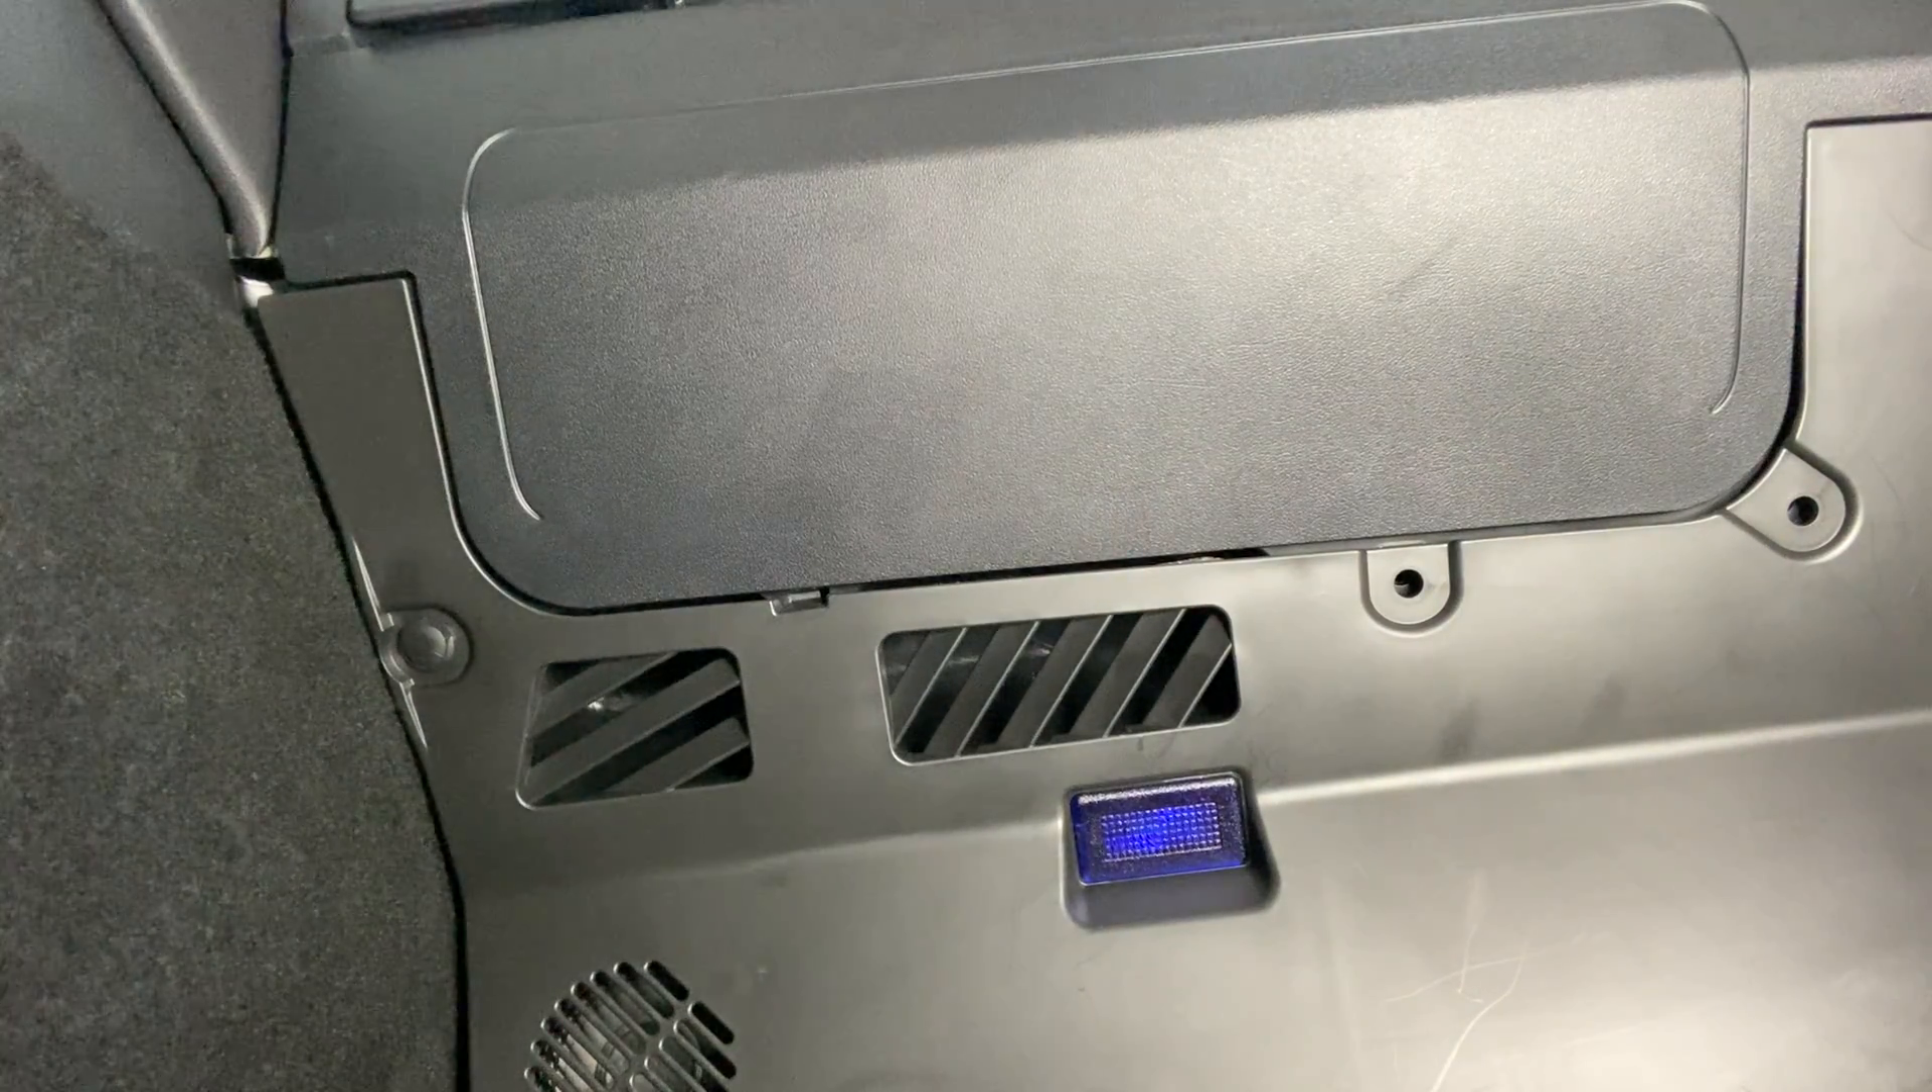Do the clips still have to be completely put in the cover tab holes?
Yes.